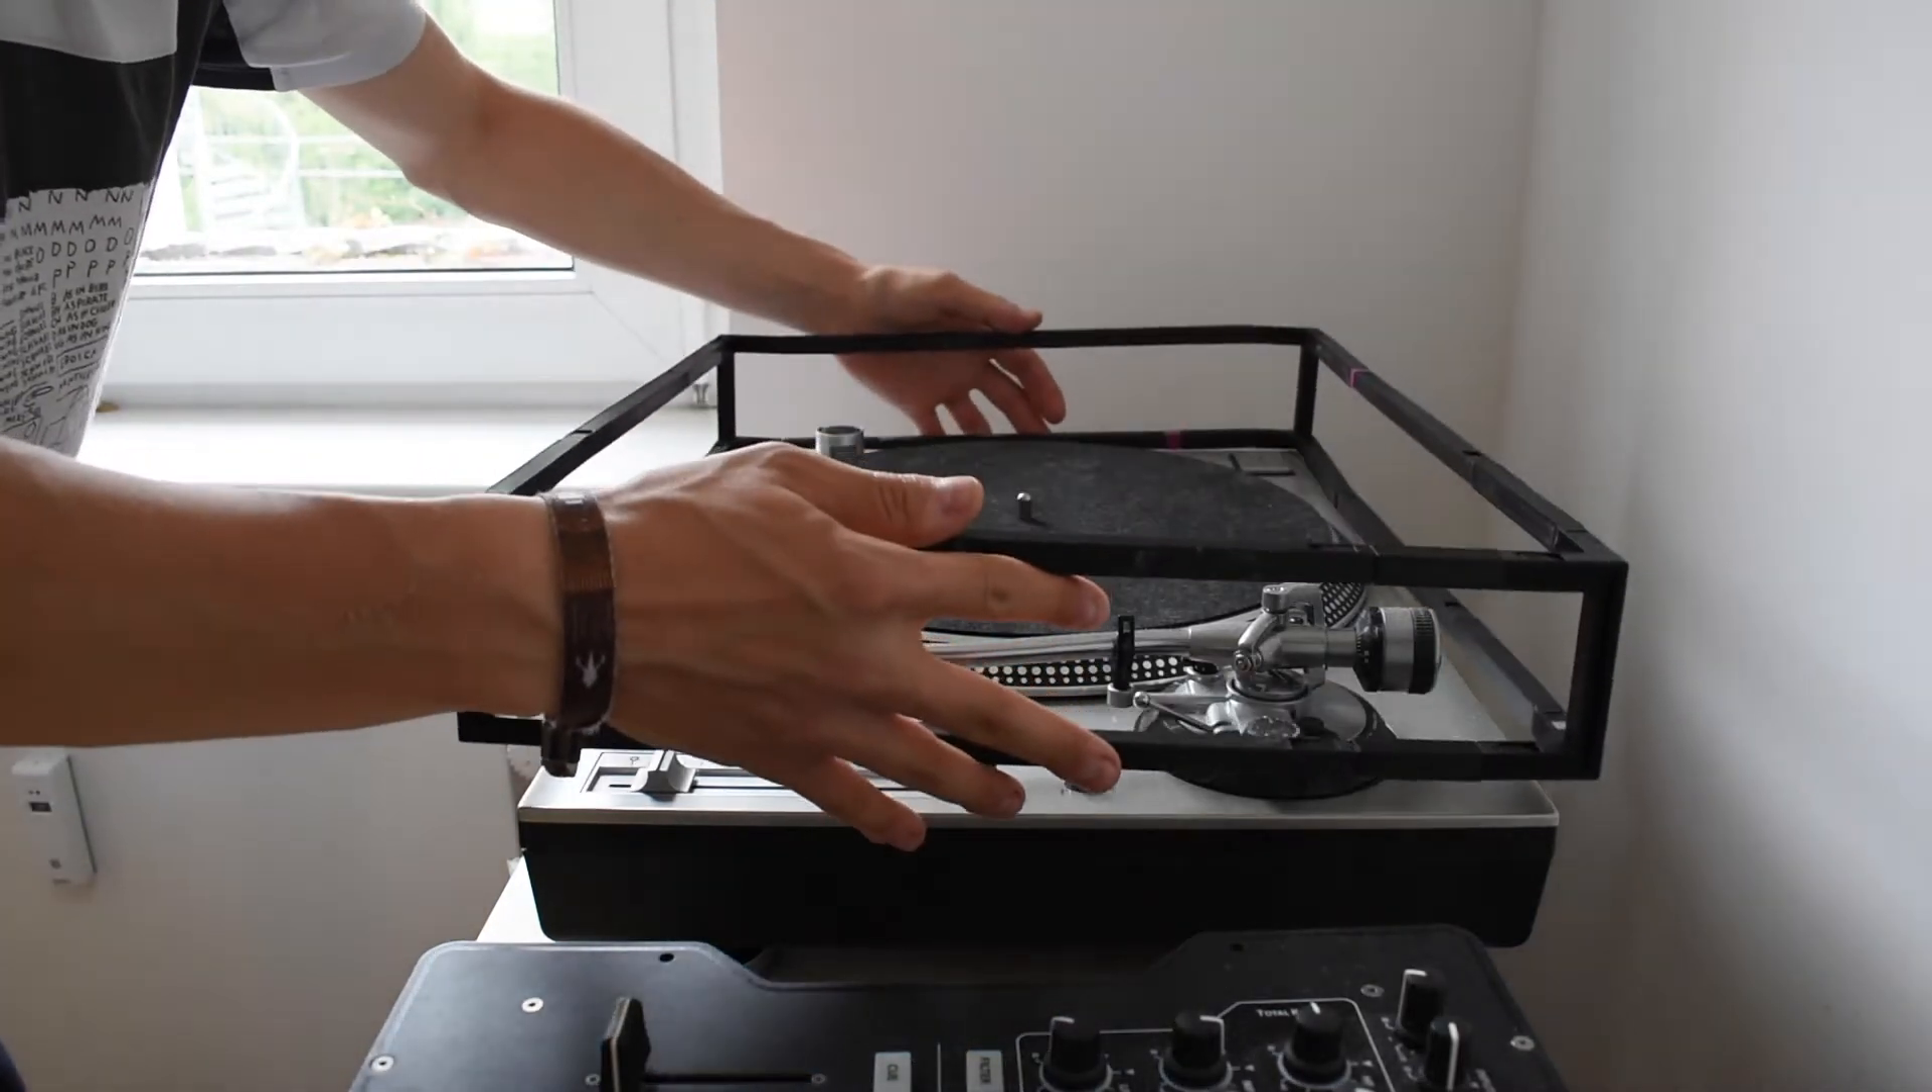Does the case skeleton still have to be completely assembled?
No.